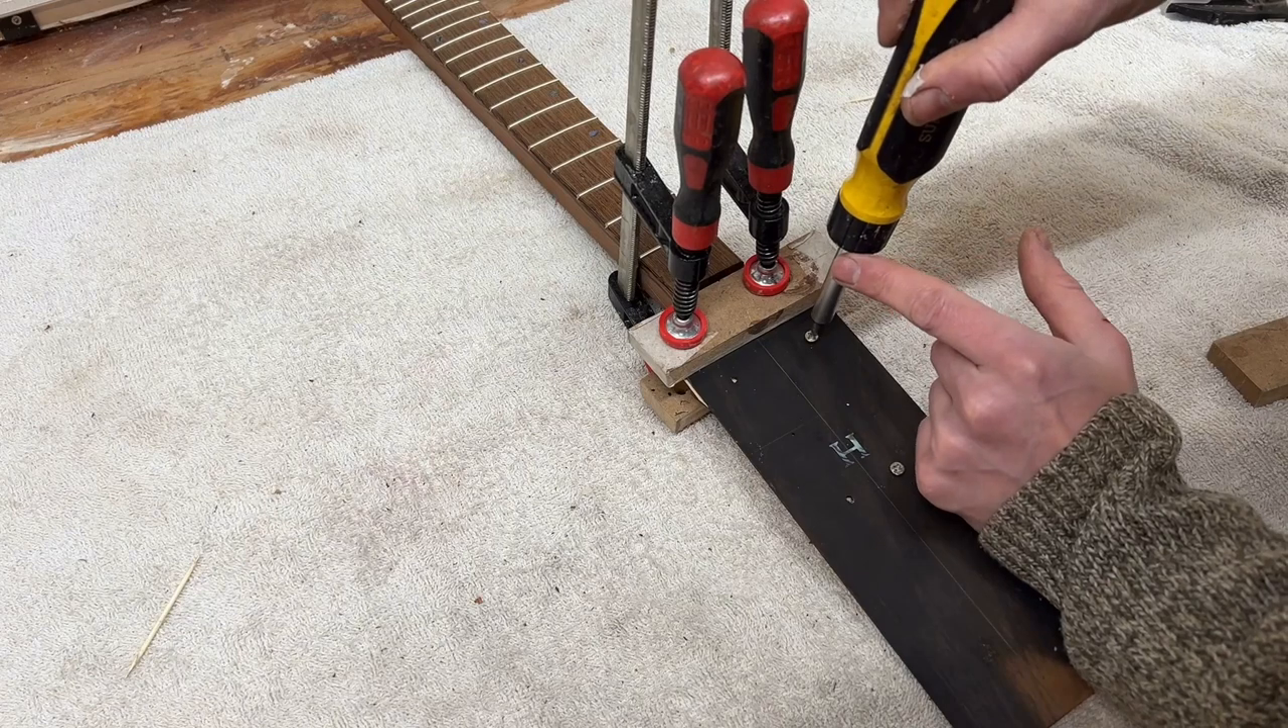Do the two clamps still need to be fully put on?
No.